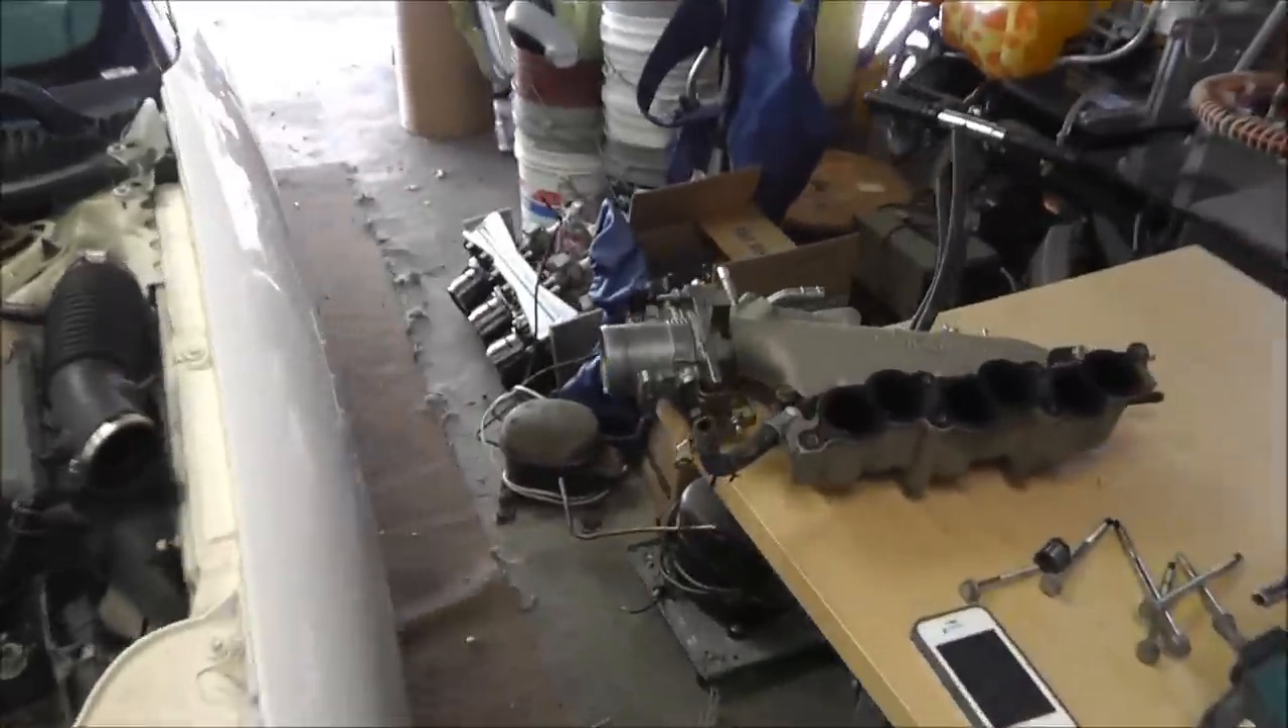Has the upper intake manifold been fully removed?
Yes.